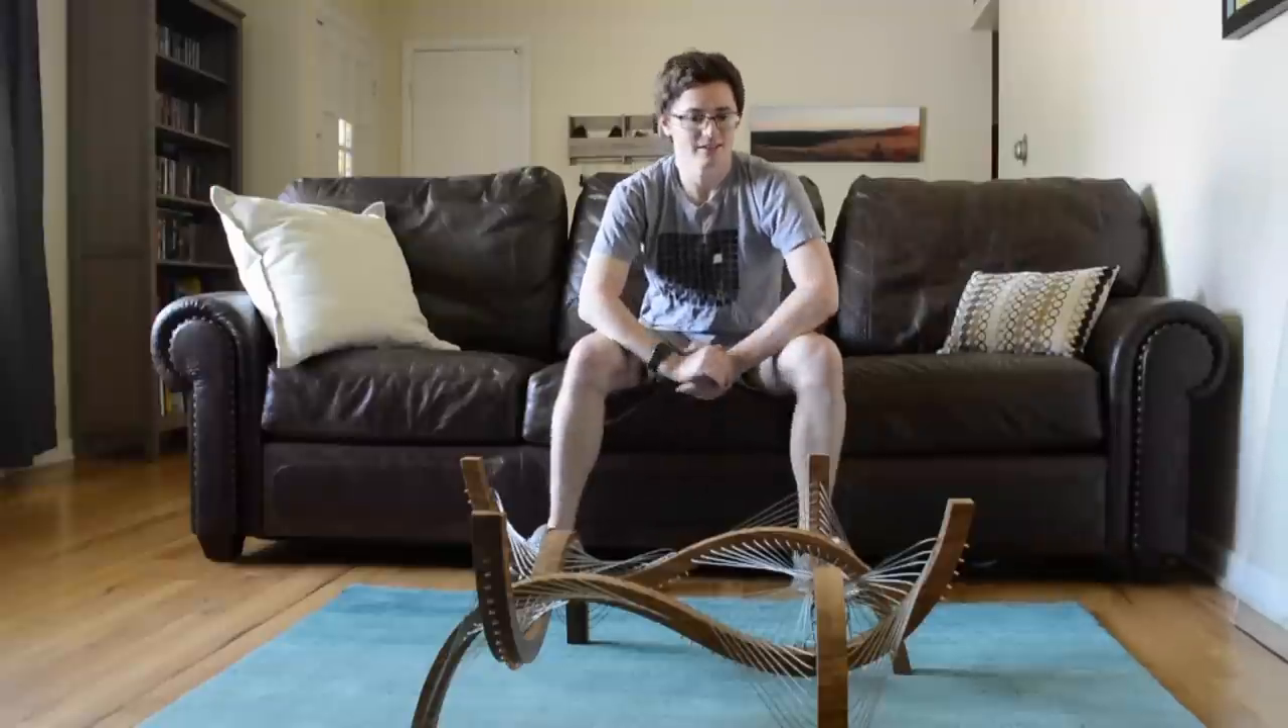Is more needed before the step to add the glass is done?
Yes.